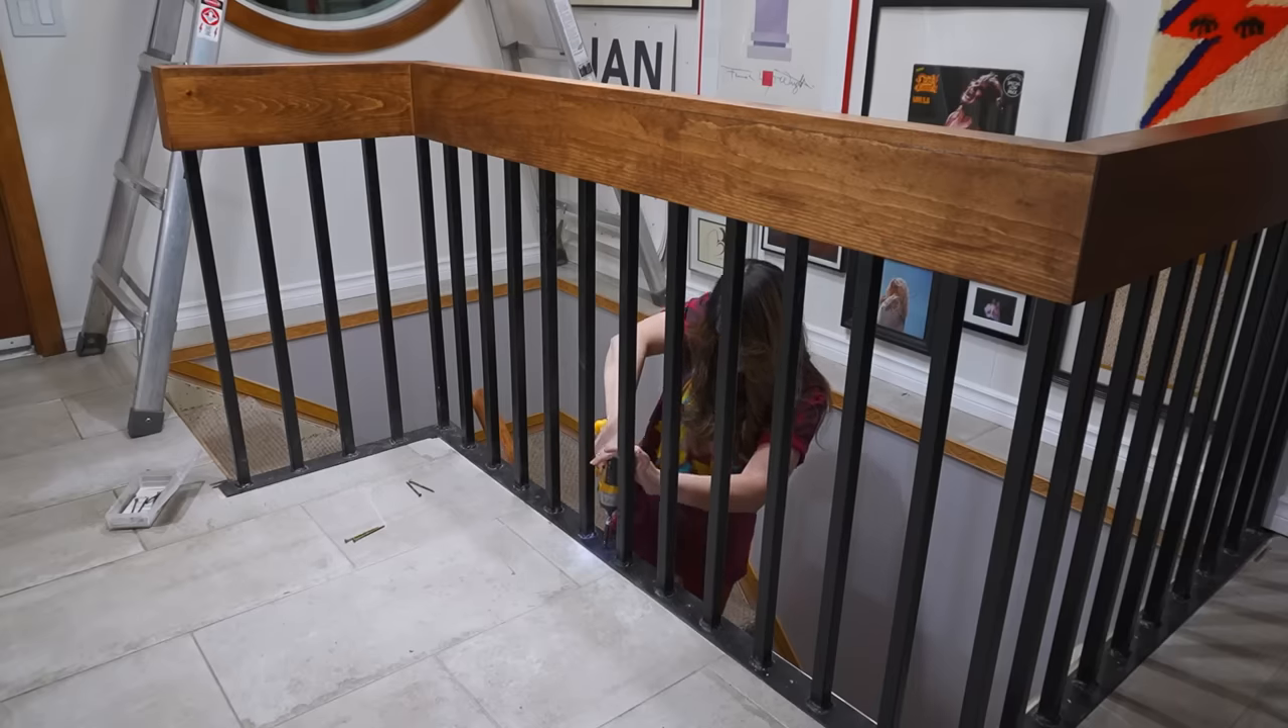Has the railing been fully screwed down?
No.